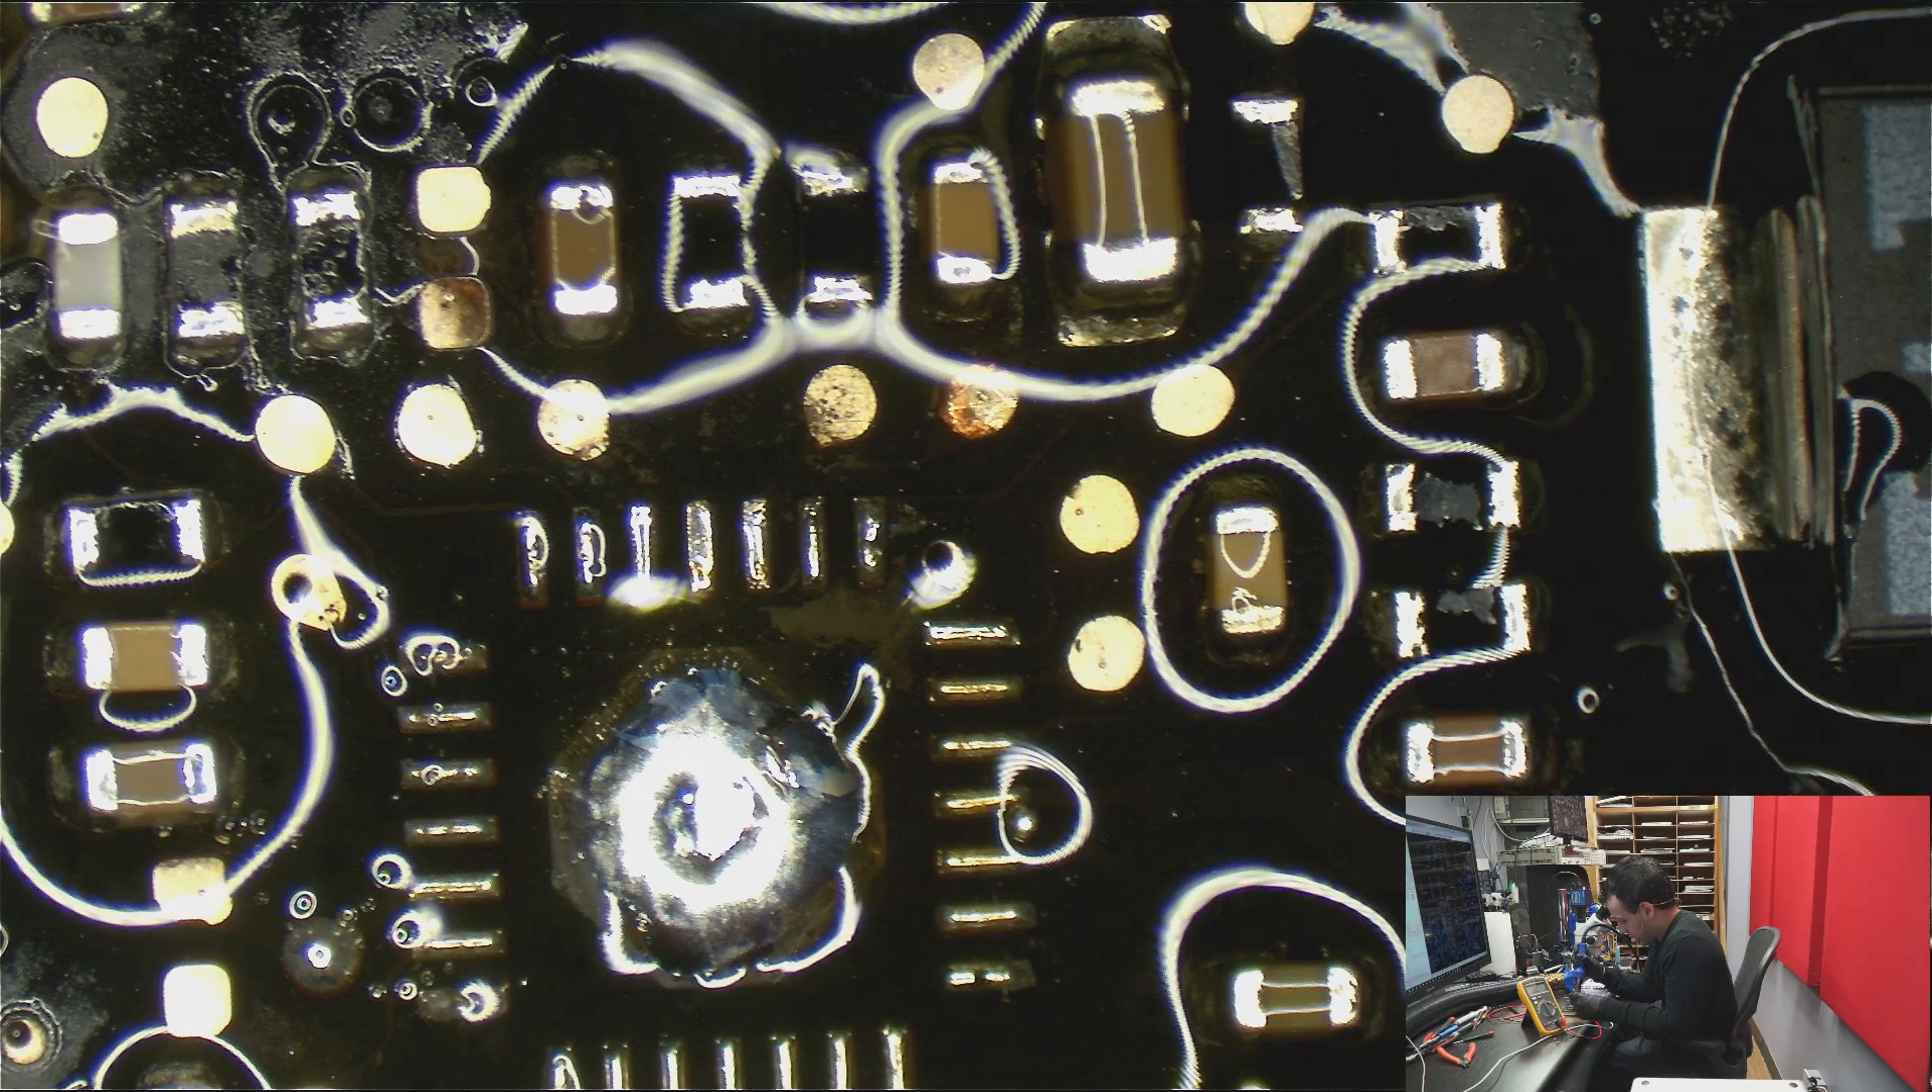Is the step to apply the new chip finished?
No.